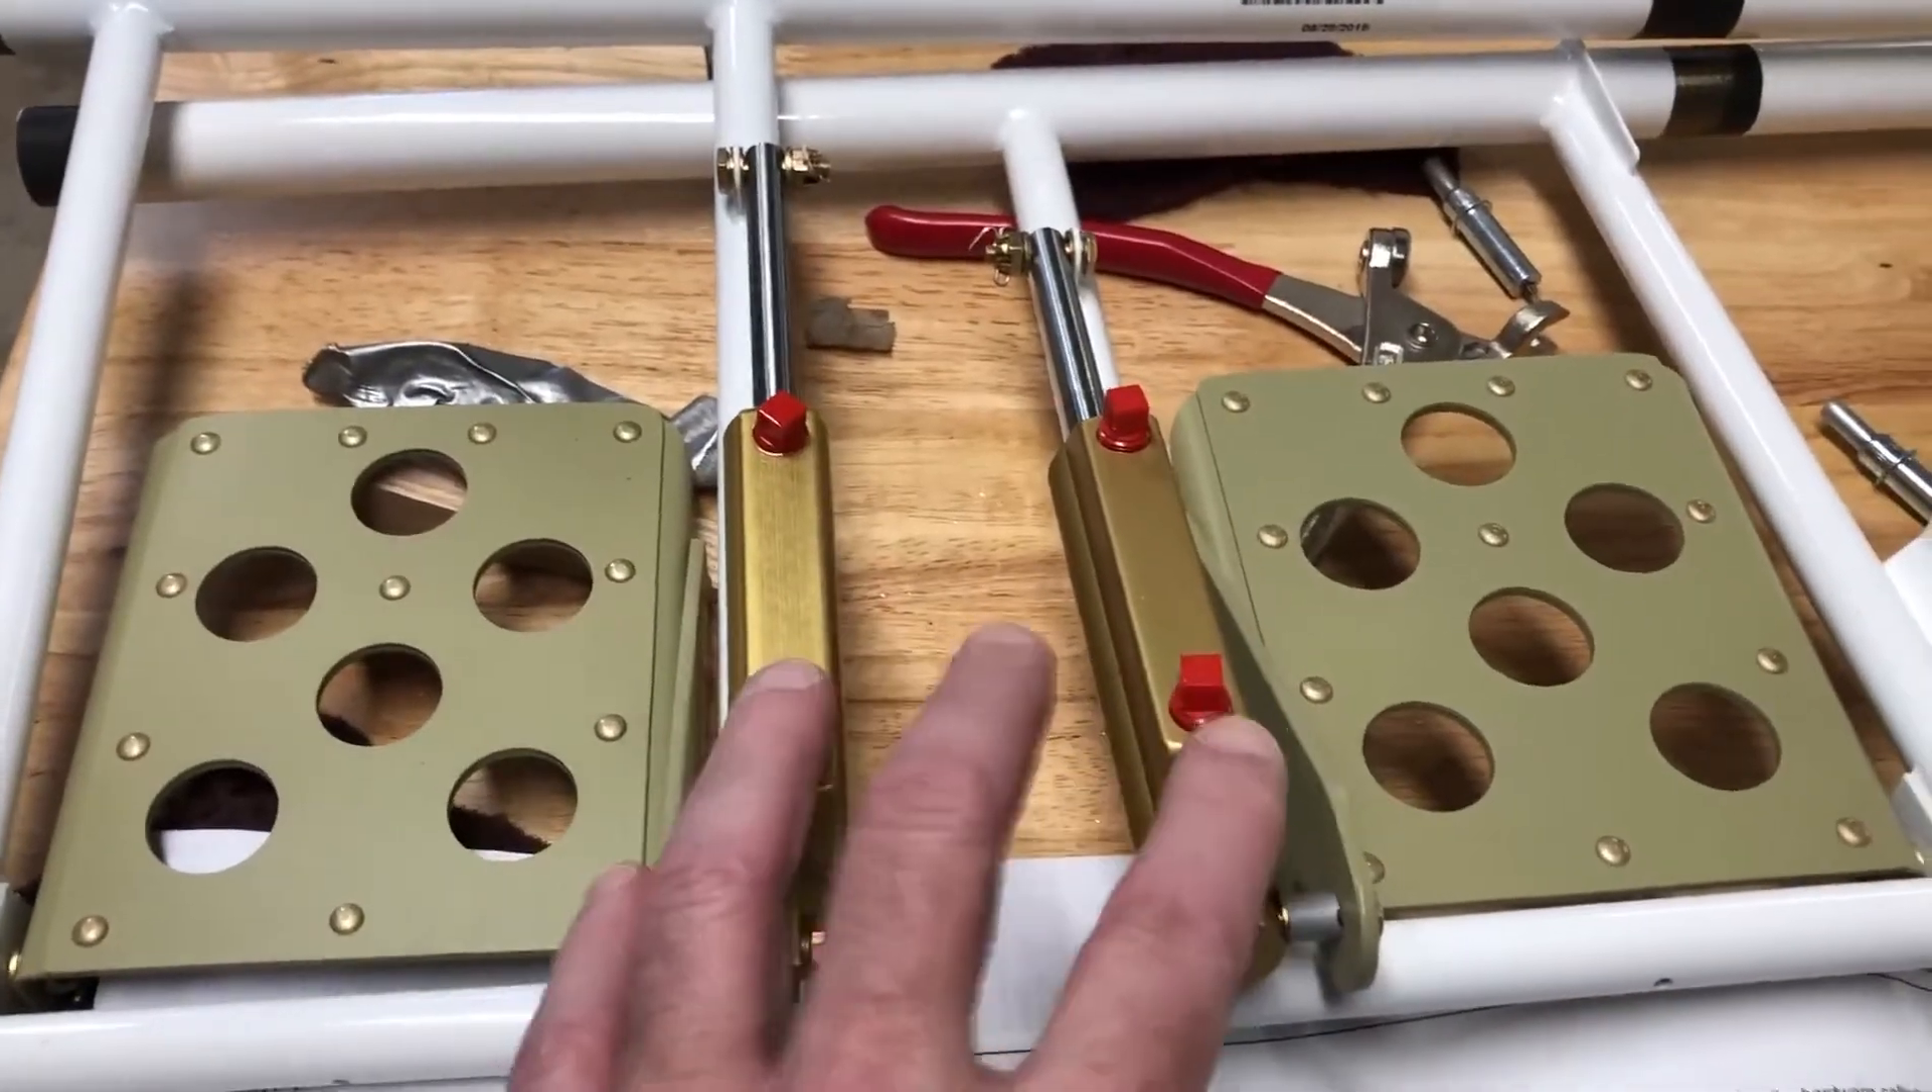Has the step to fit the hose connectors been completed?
No.